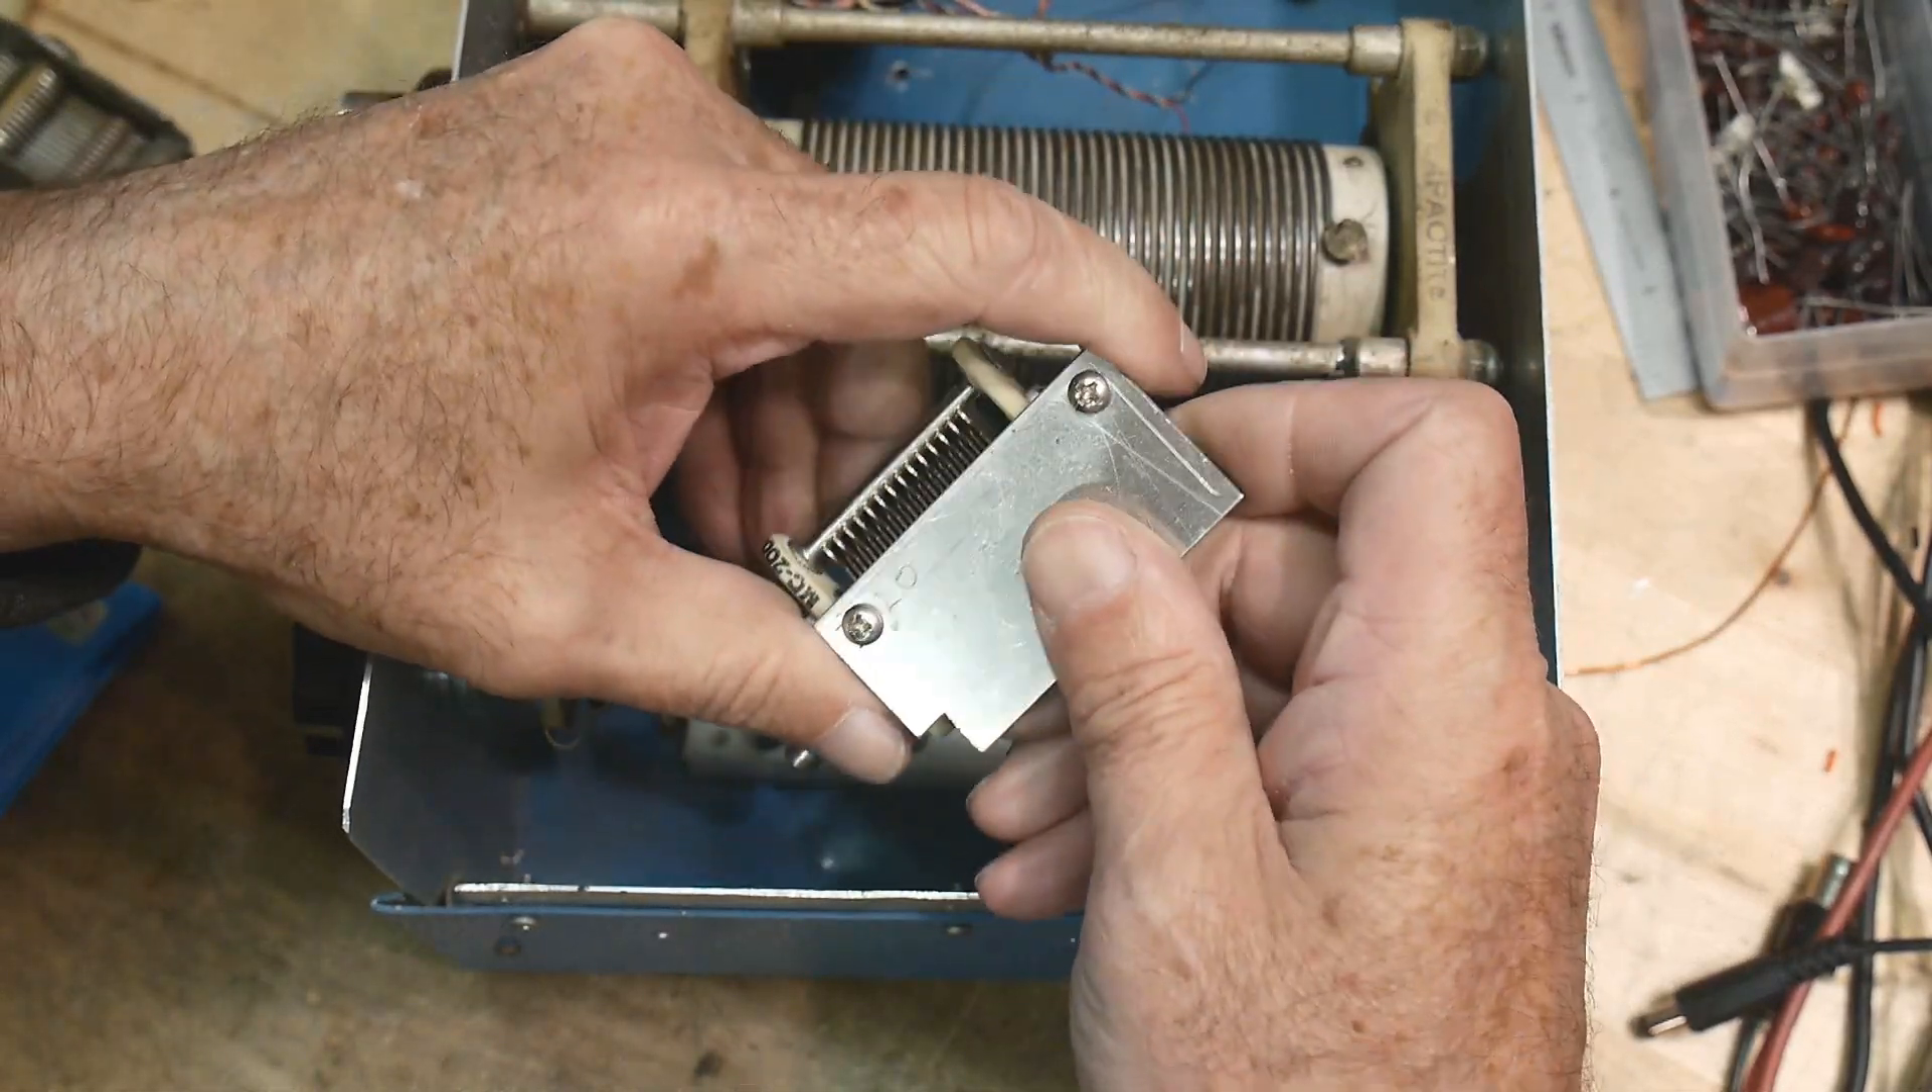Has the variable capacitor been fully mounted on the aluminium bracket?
Yes.